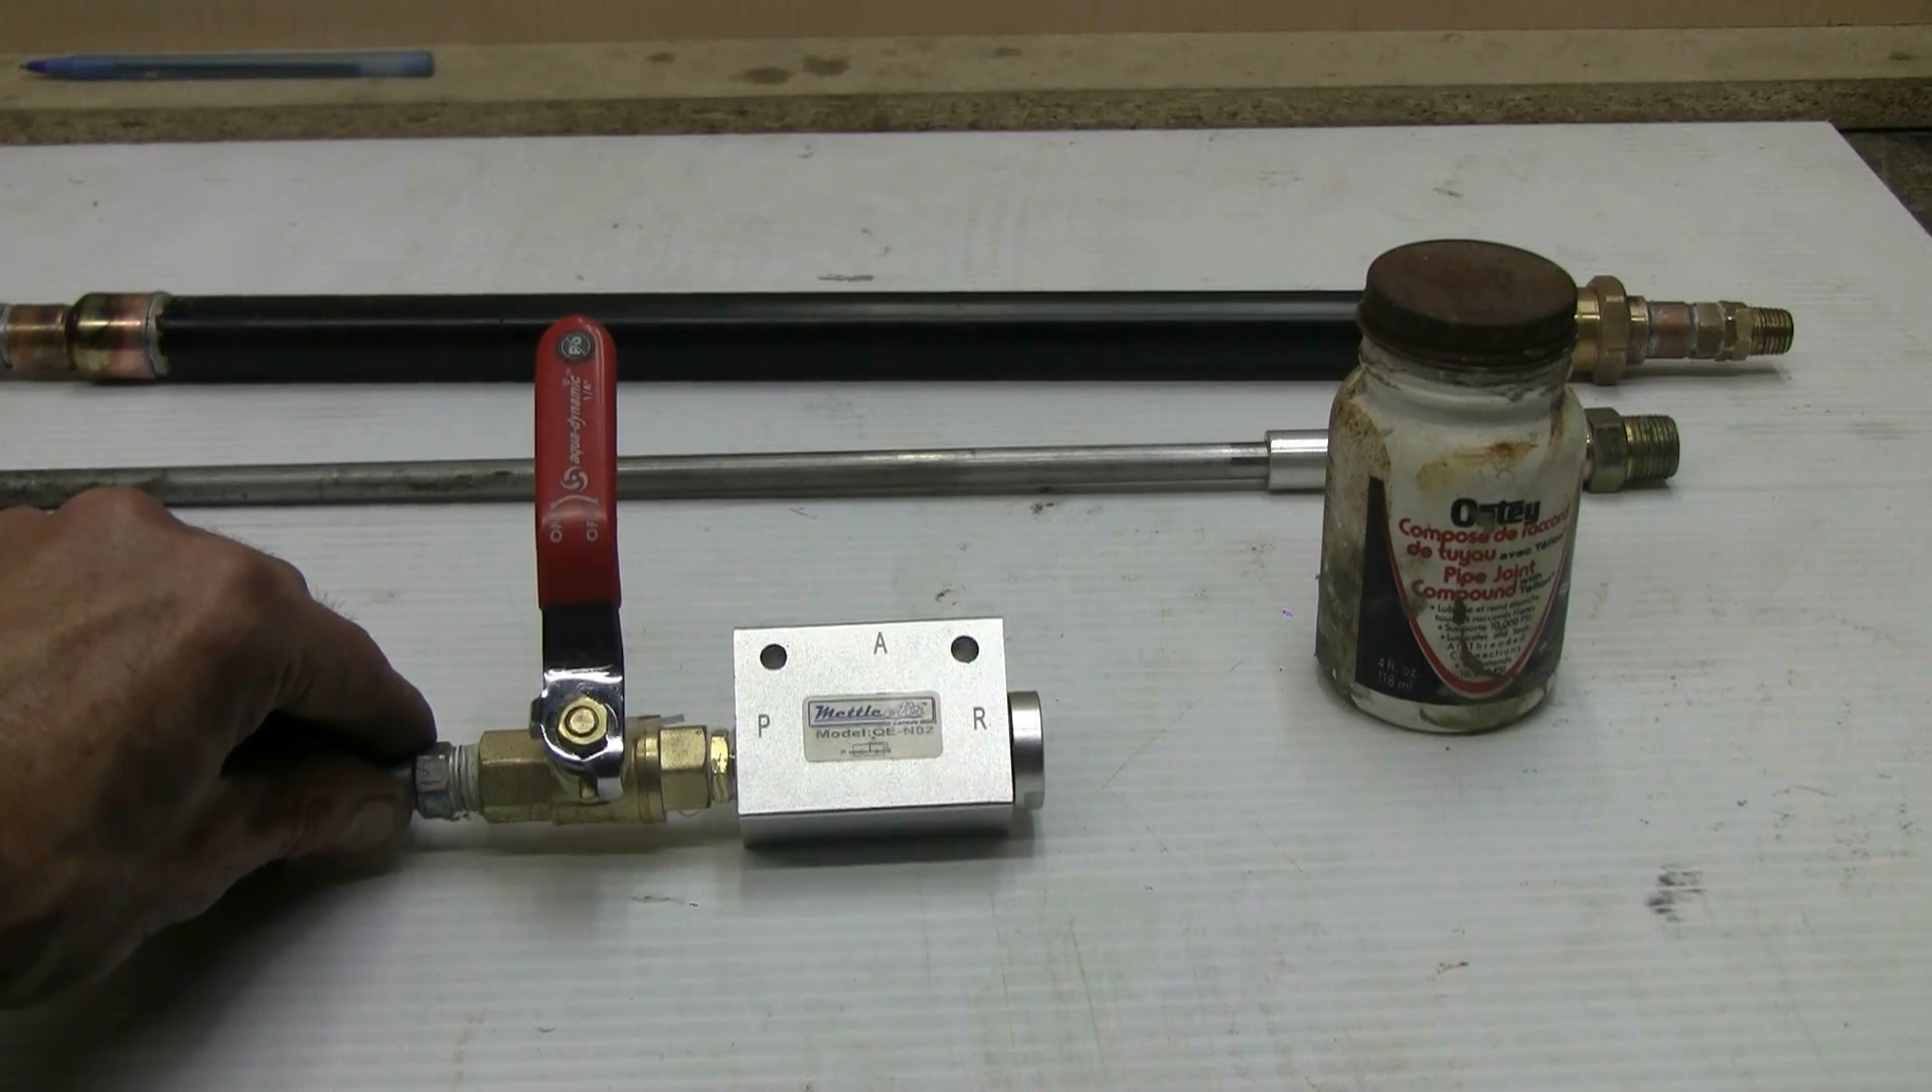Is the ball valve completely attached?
Yes.